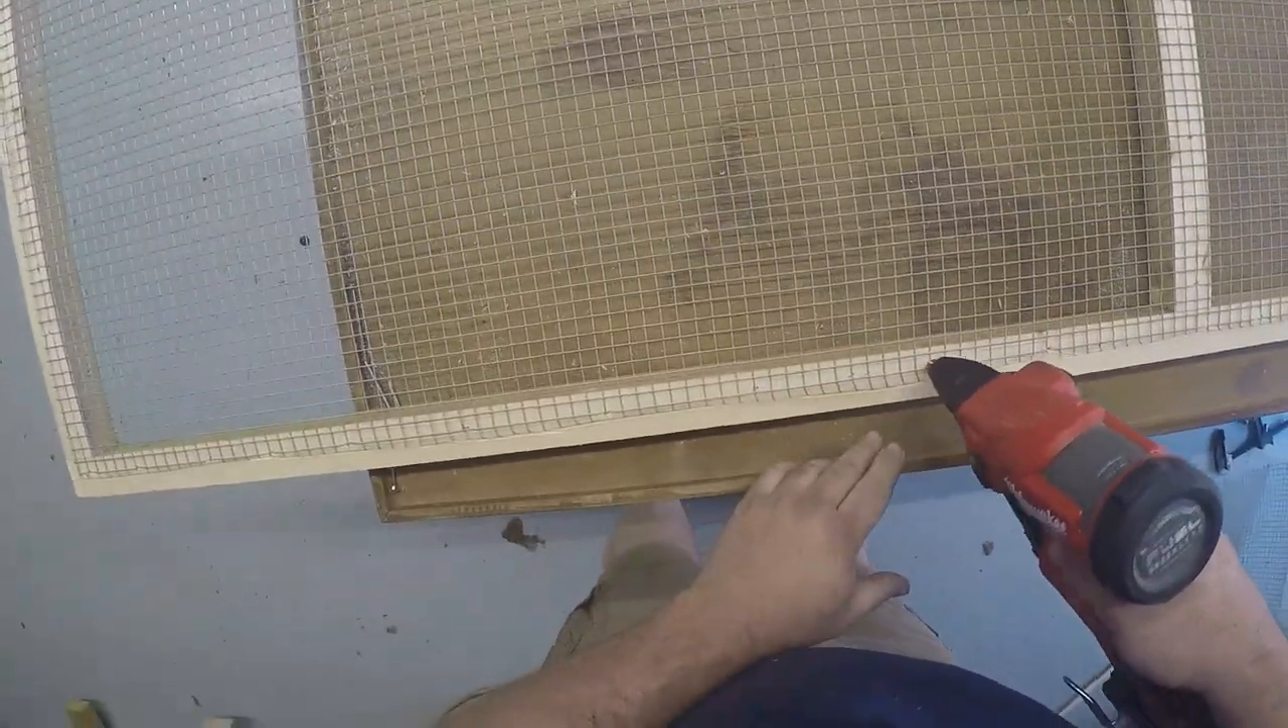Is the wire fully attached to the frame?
No.